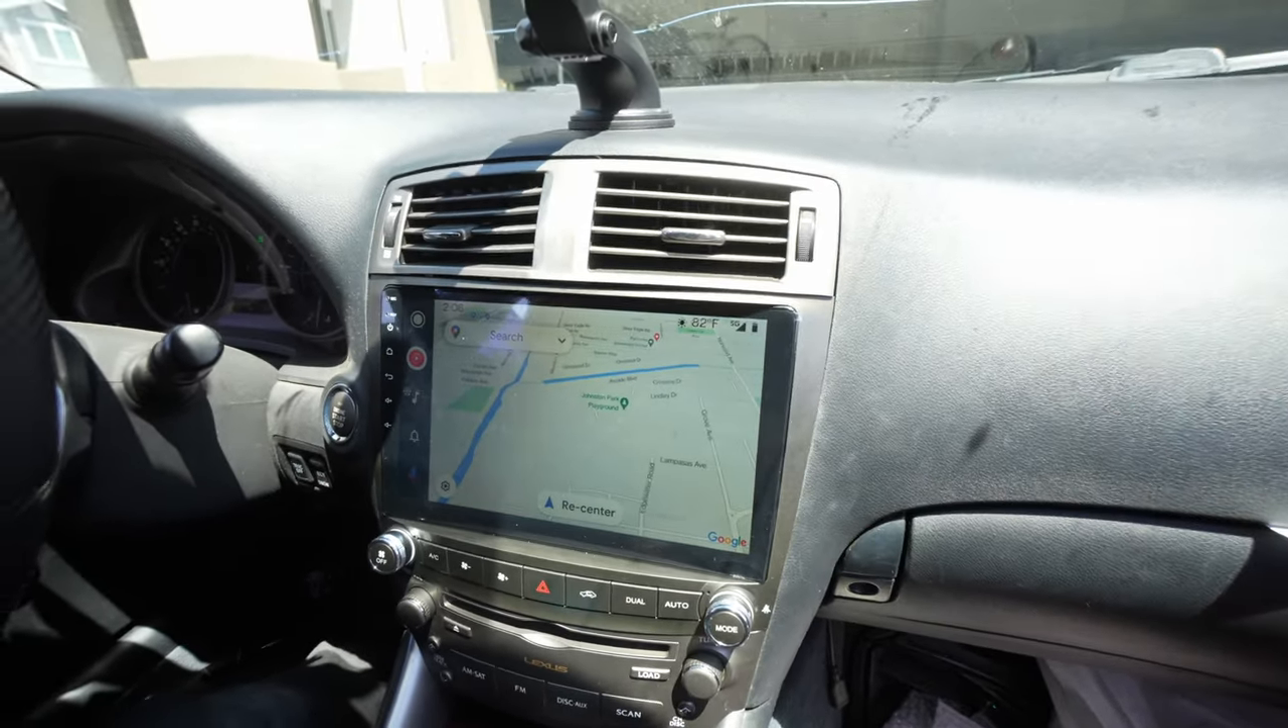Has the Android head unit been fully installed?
Yes.